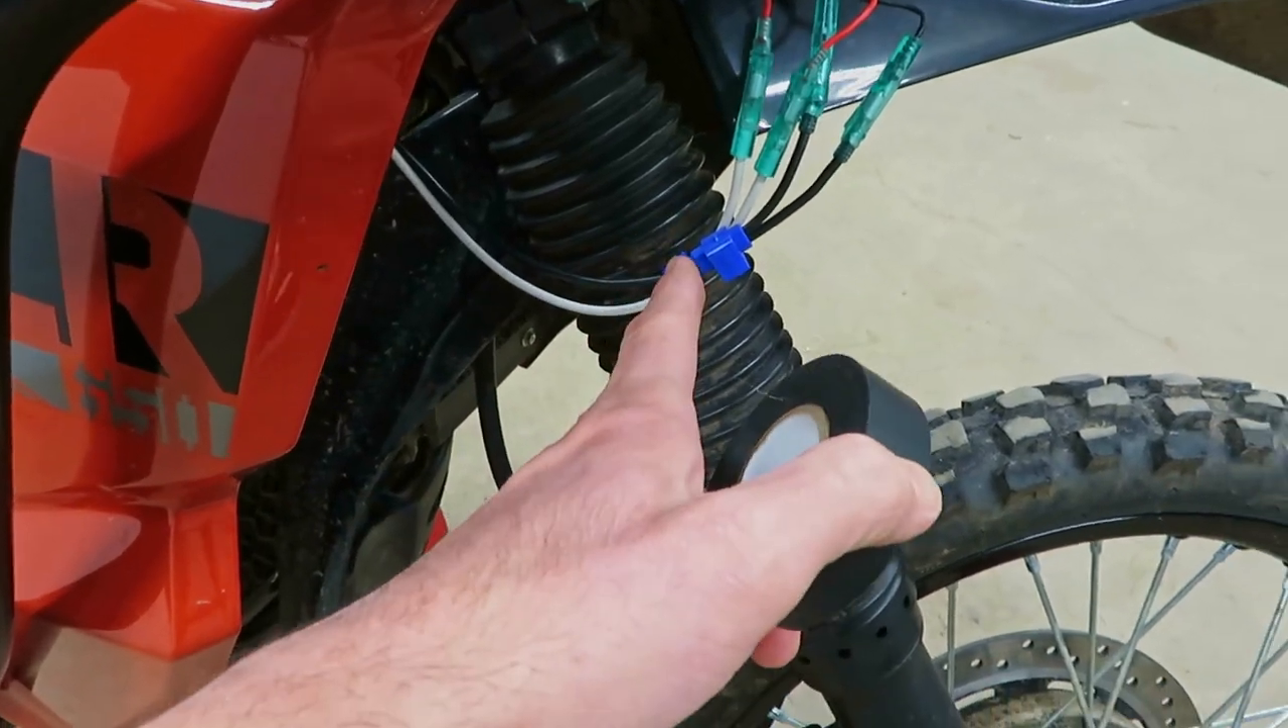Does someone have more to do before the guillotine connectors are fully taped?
Yes.